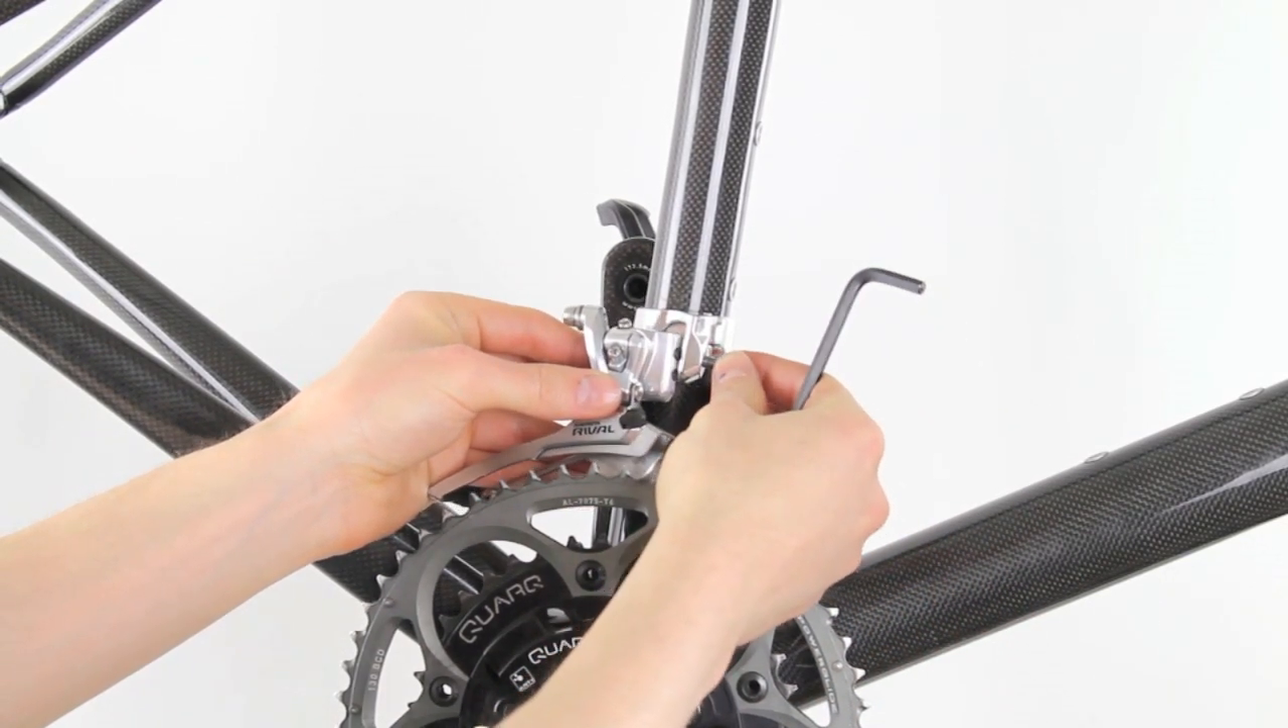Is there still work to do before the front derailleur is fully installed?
Yes.